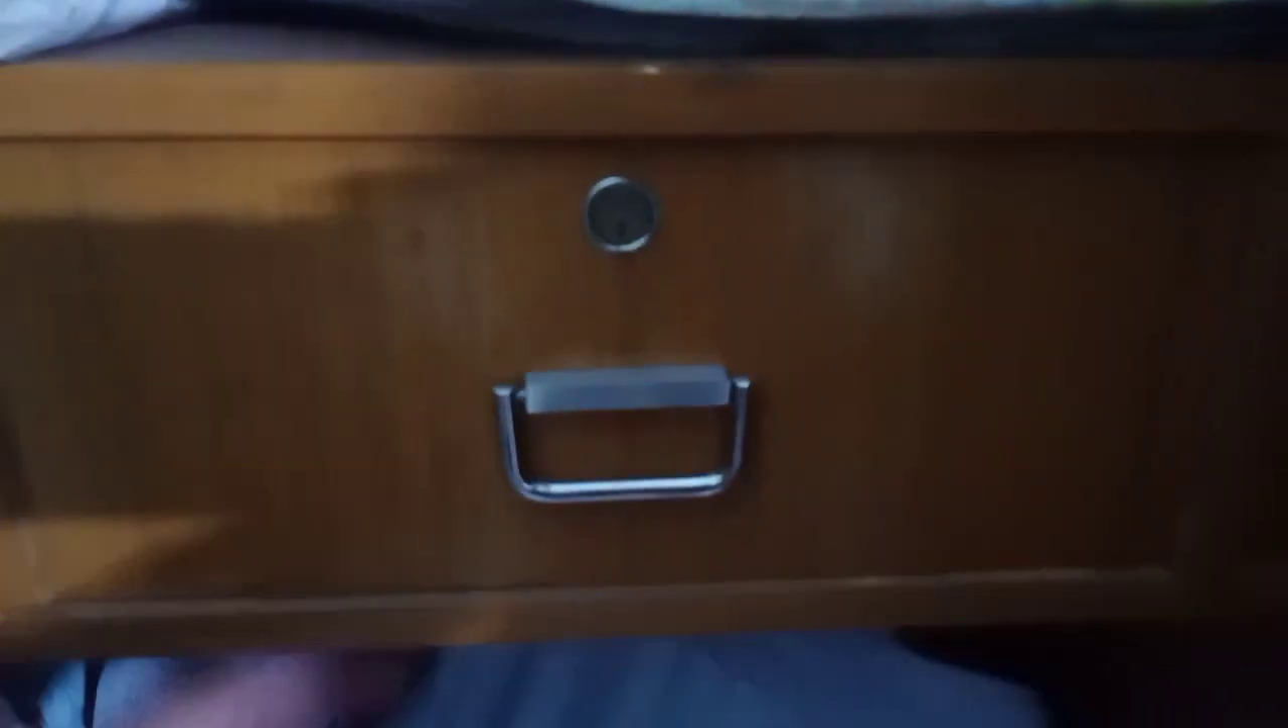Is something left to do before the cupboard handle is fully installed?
No.